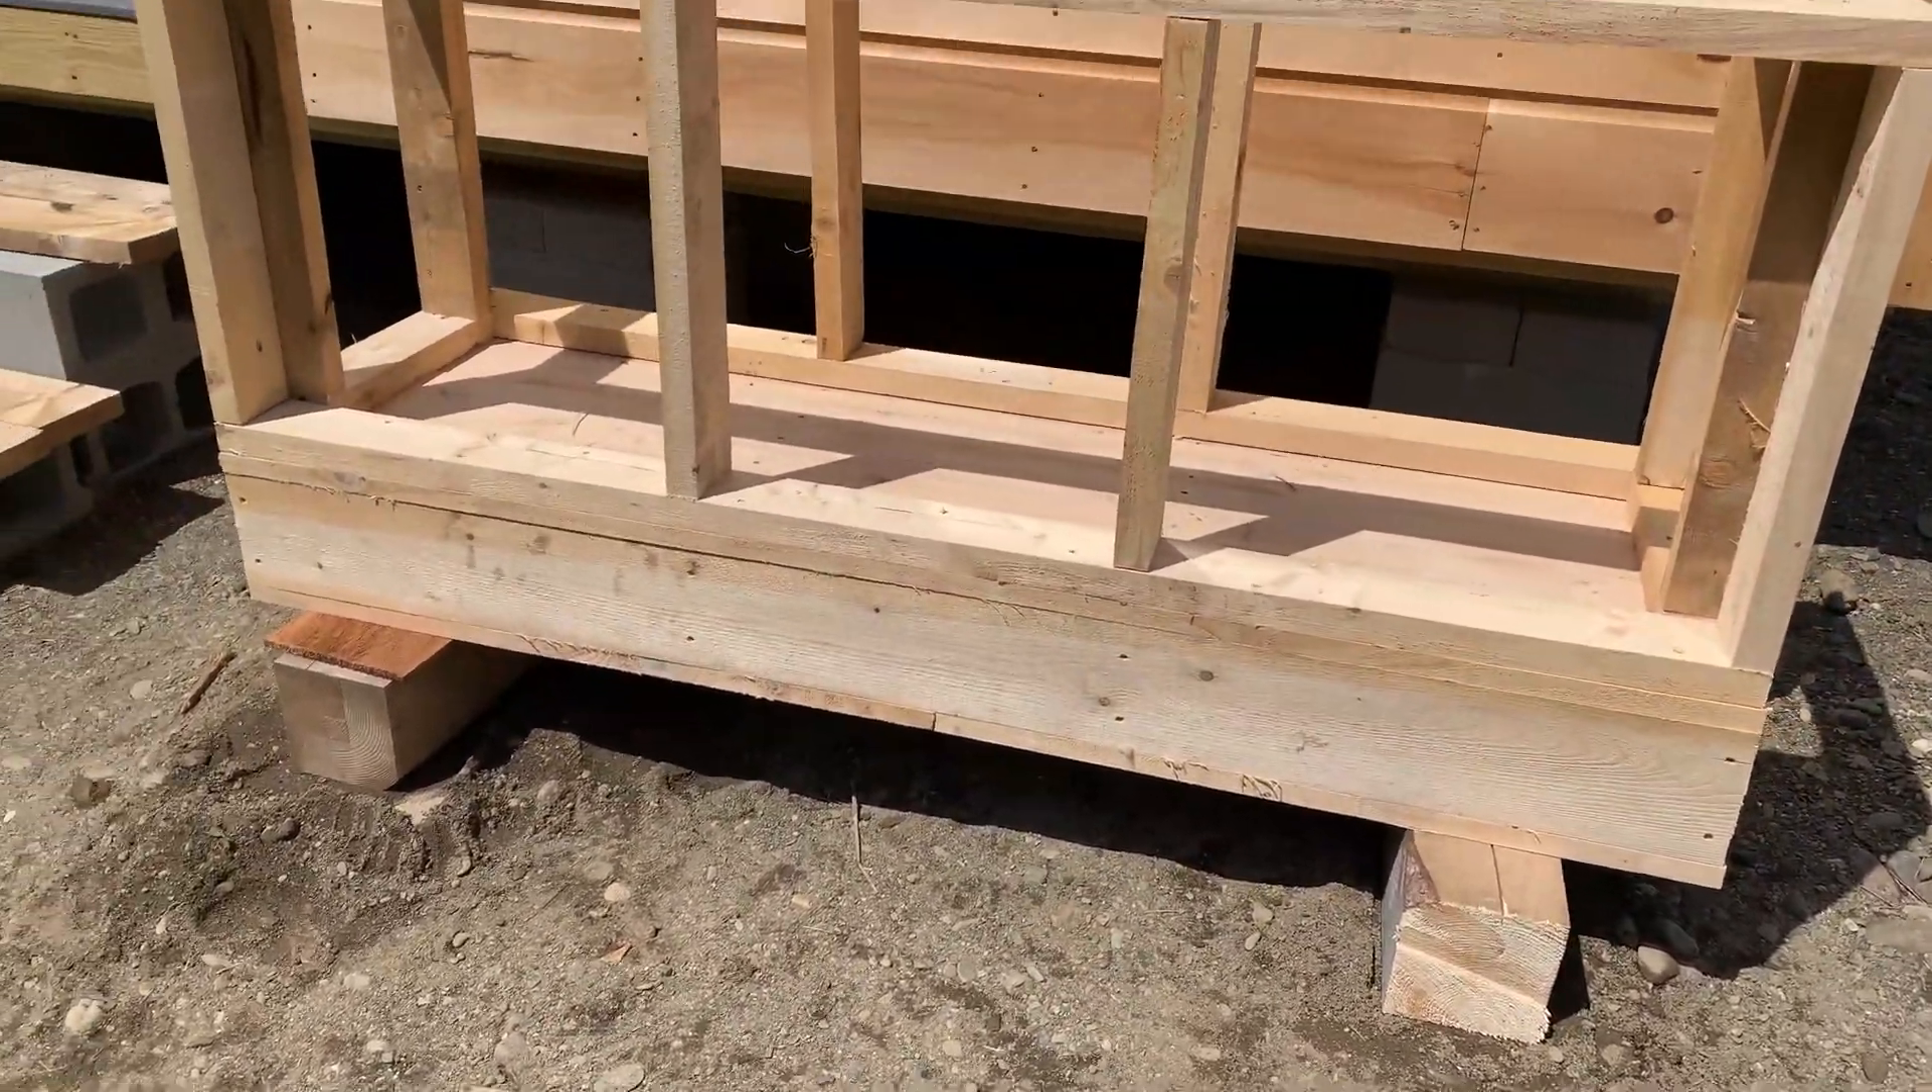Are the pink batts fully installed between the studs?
No.